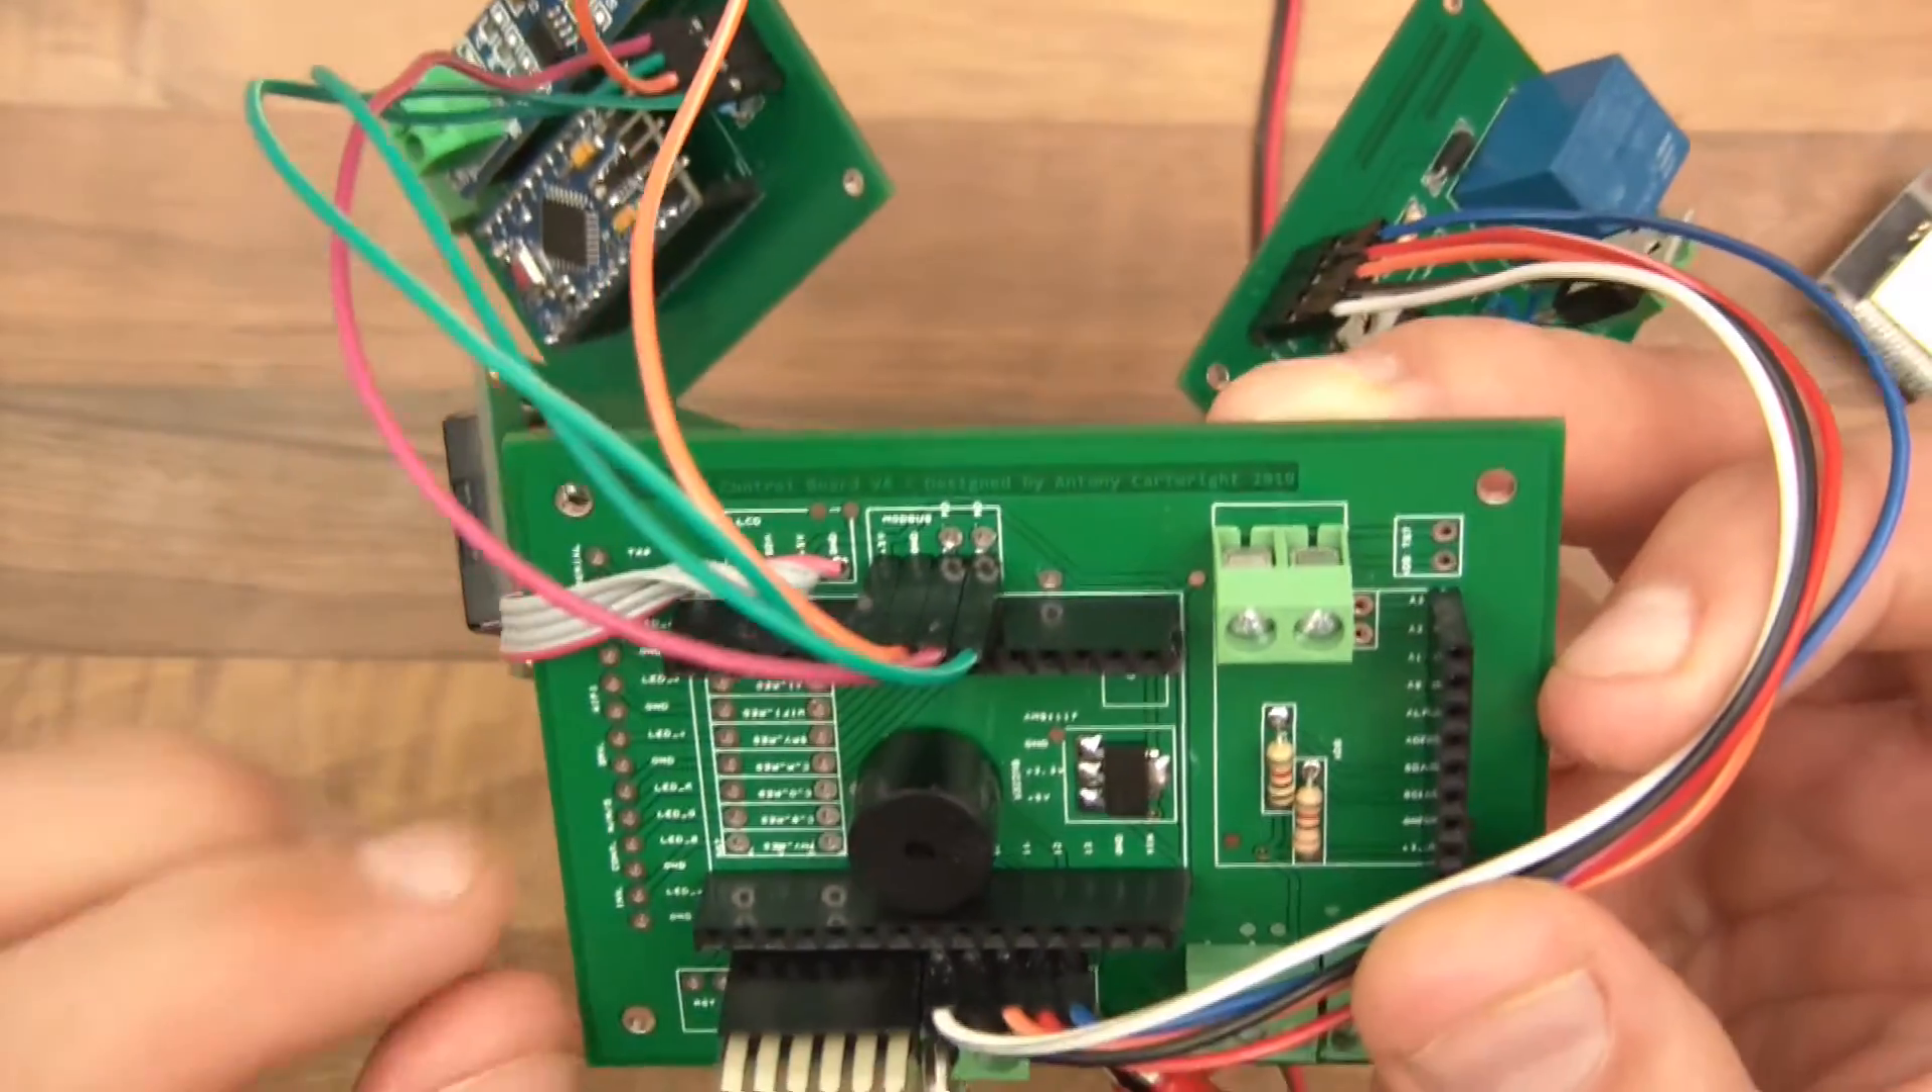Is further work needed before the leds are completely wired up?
Yes.